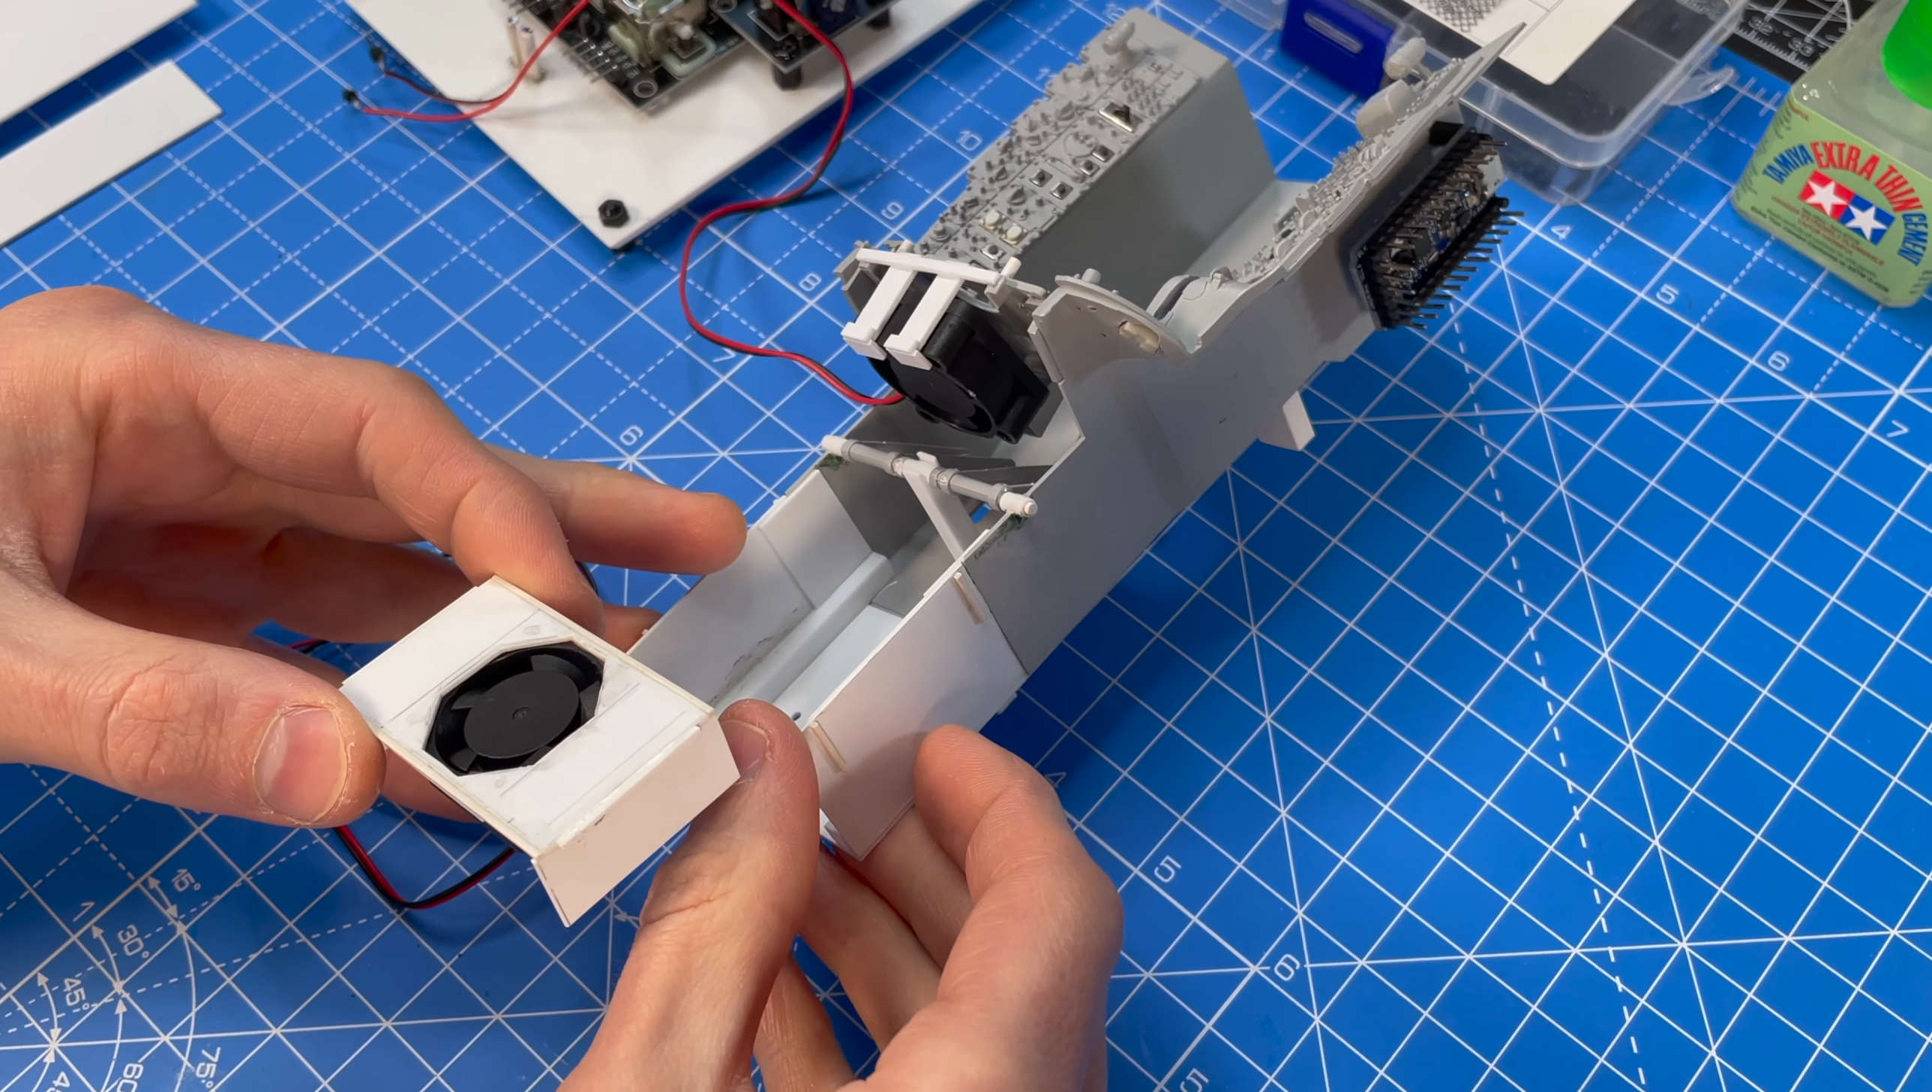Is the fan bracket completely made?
Yes.